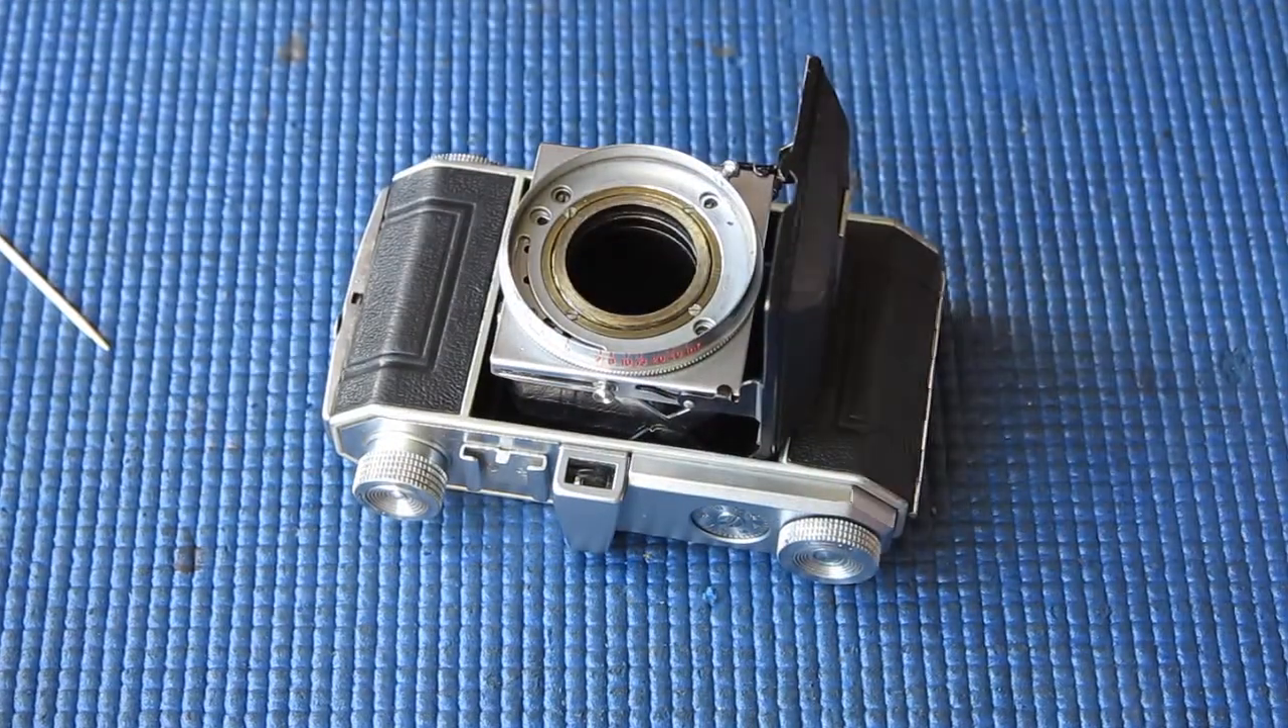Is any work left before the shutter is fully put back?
Yes.